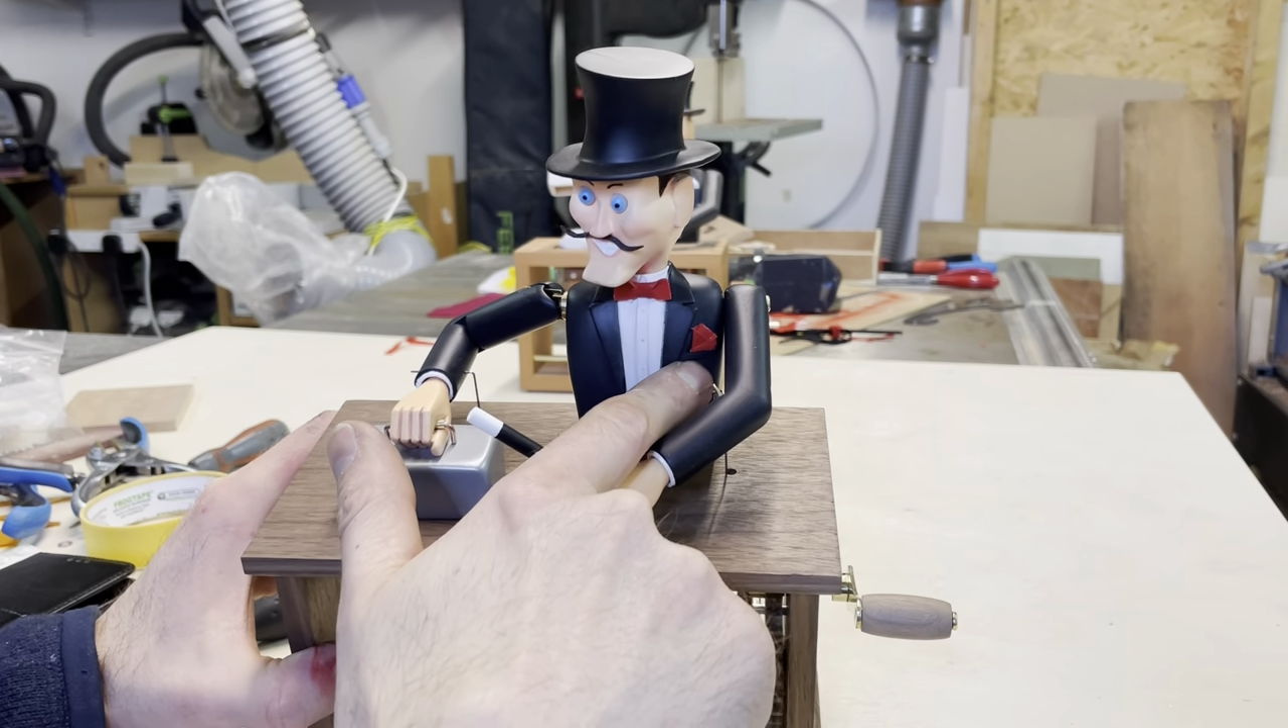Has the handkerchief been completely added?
Yes.